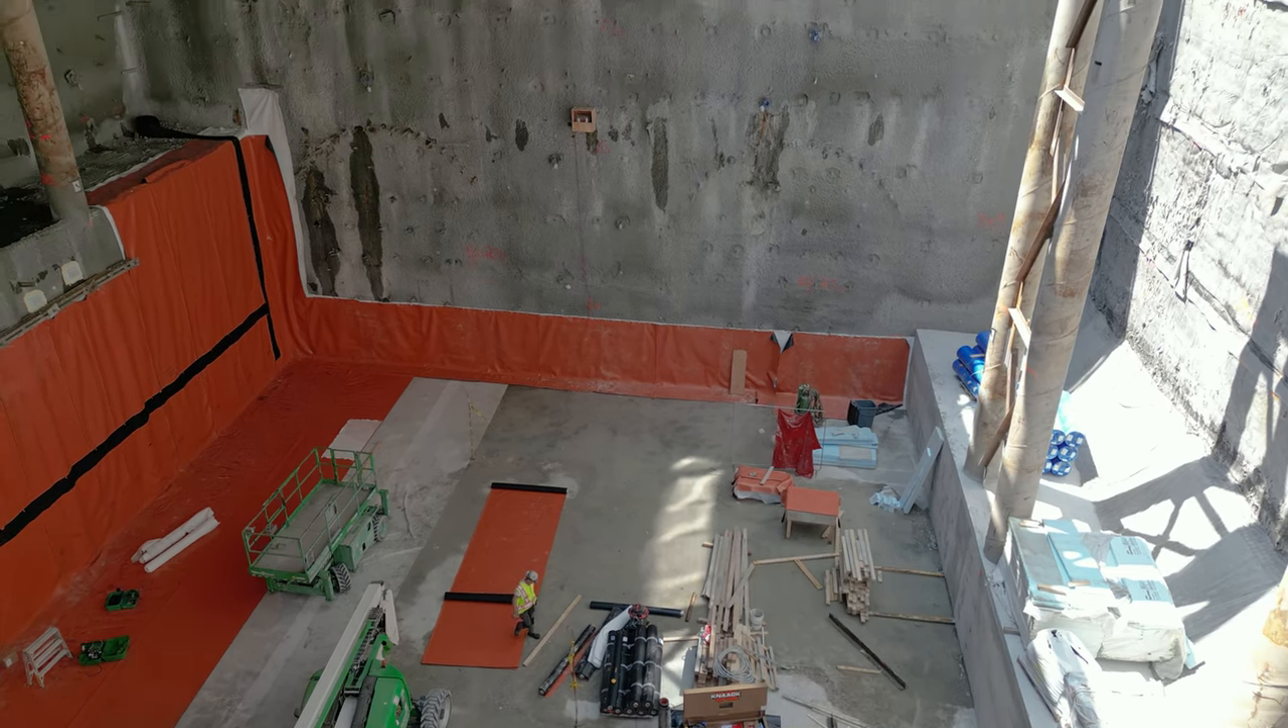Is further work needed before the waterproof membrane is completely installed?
Yes.